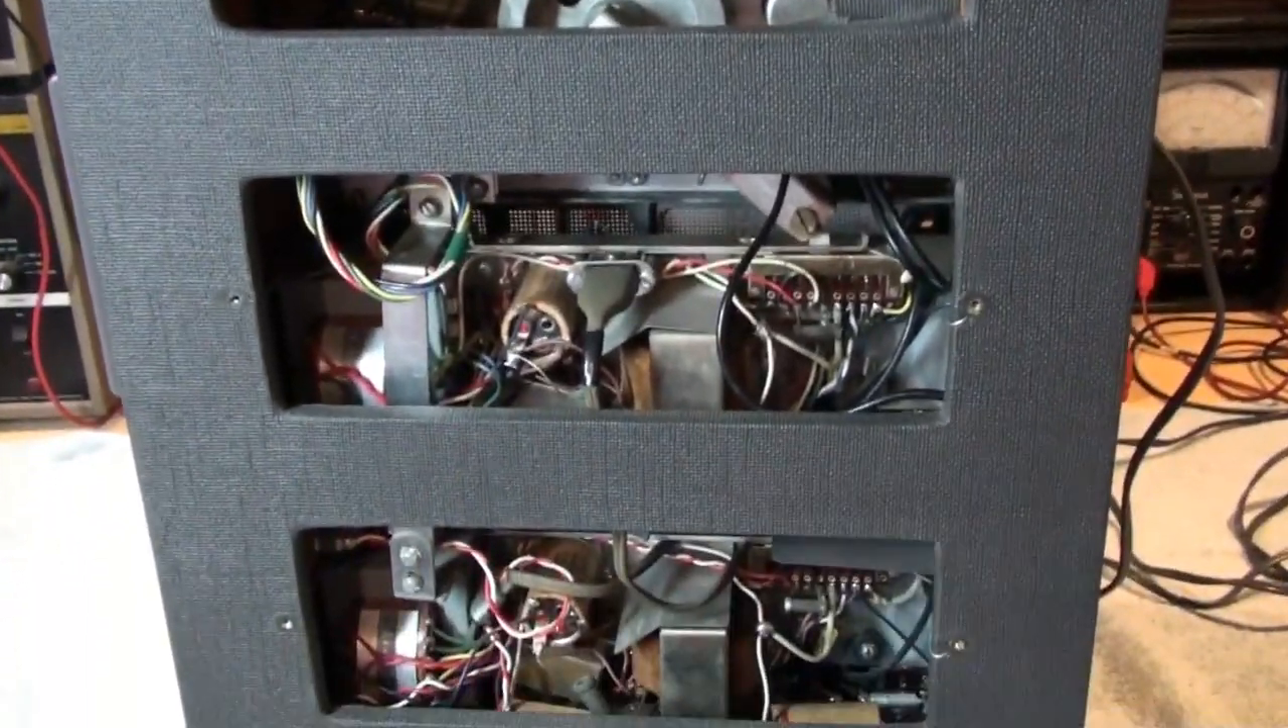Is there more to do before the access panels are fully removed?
No.